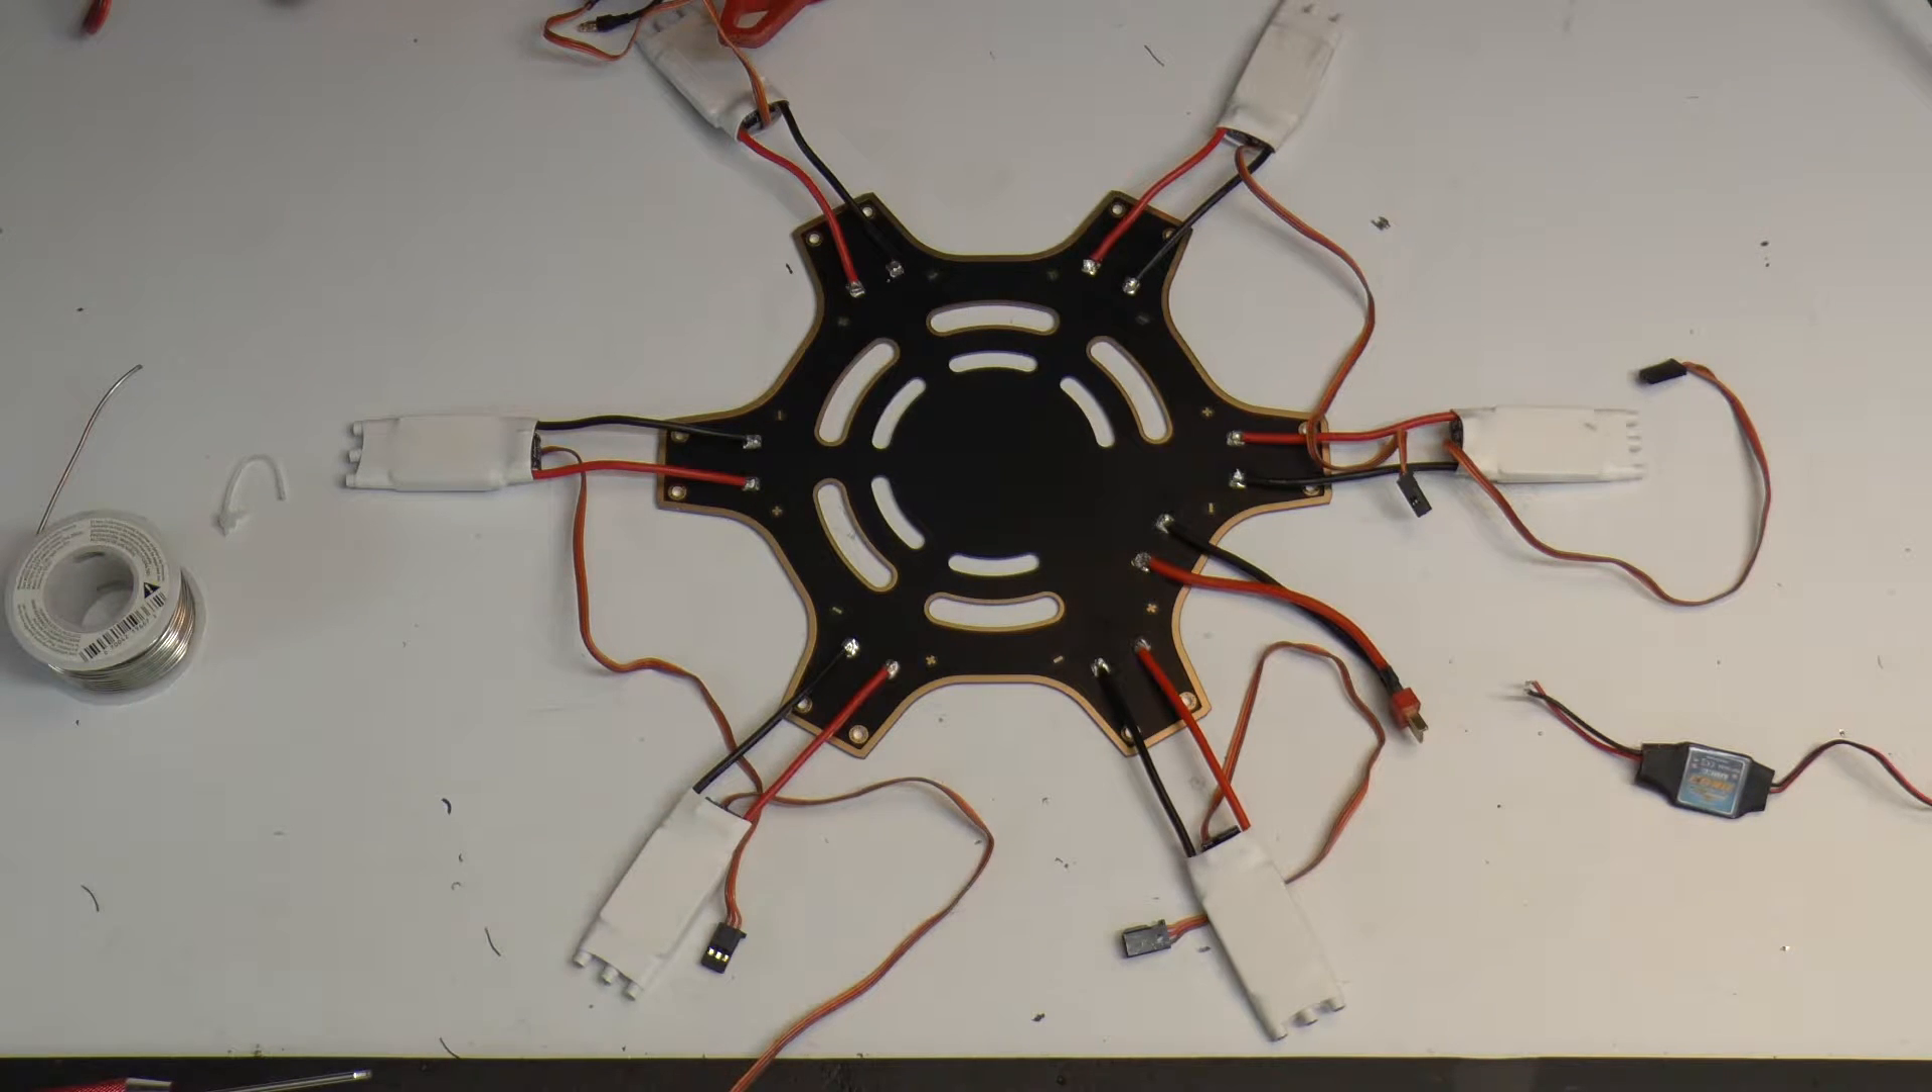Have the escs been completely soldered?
Yes.